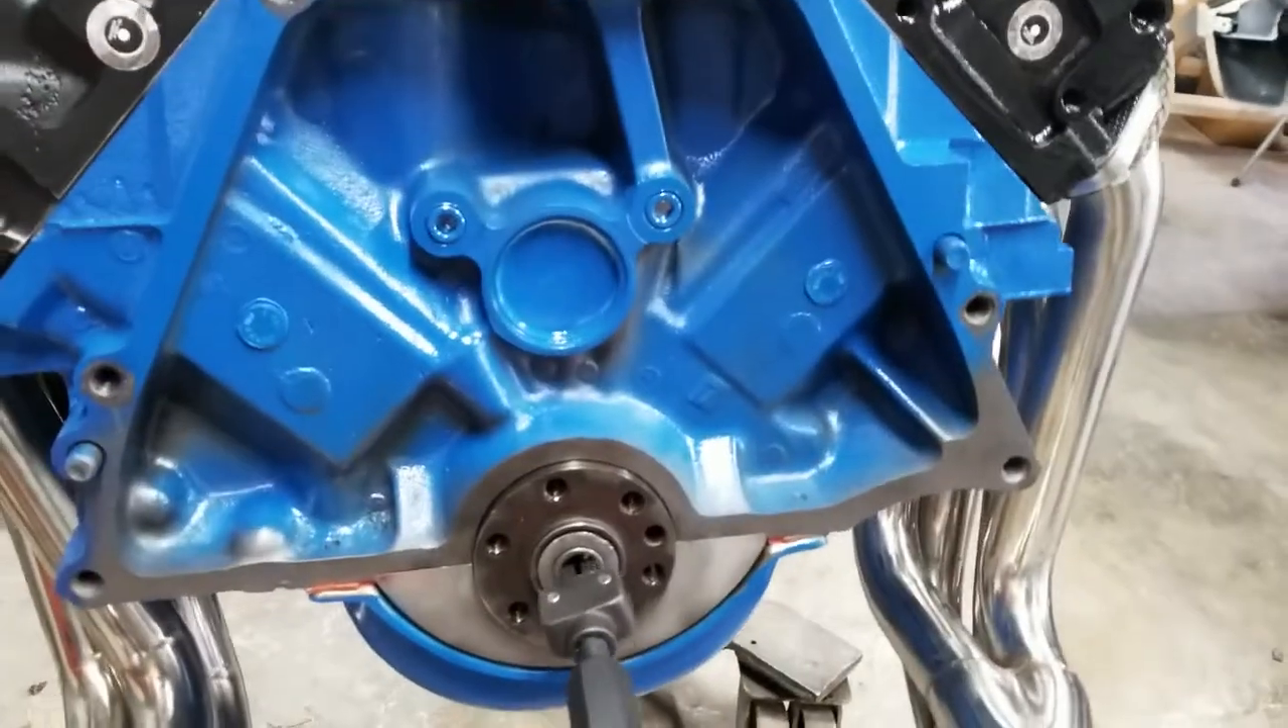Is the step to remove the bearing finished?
No.